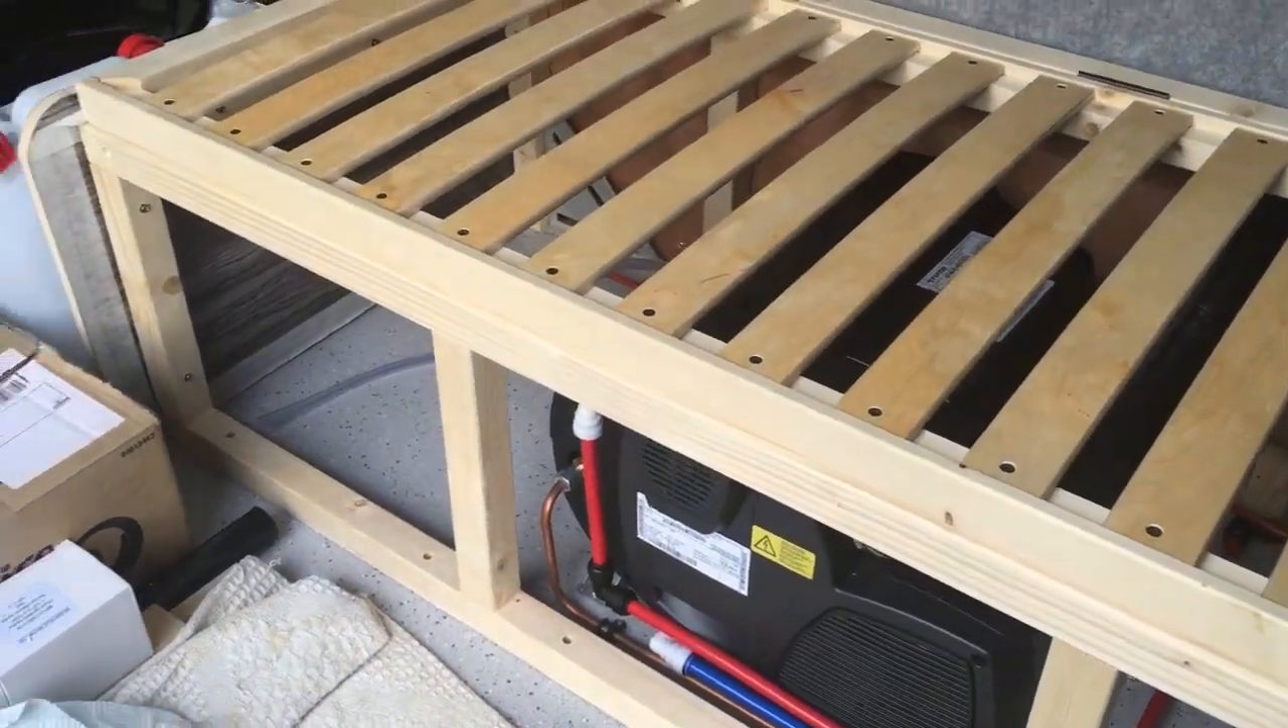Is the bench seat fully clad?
No.